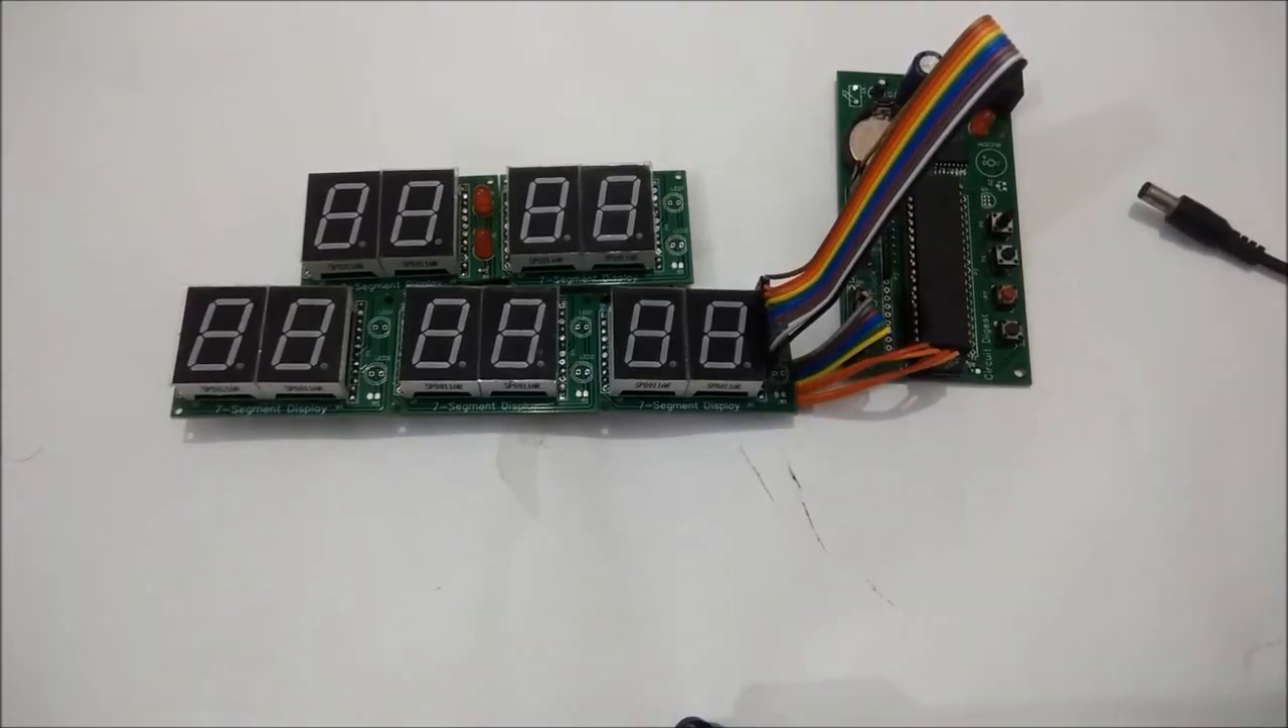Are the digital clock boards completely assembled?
Yes.